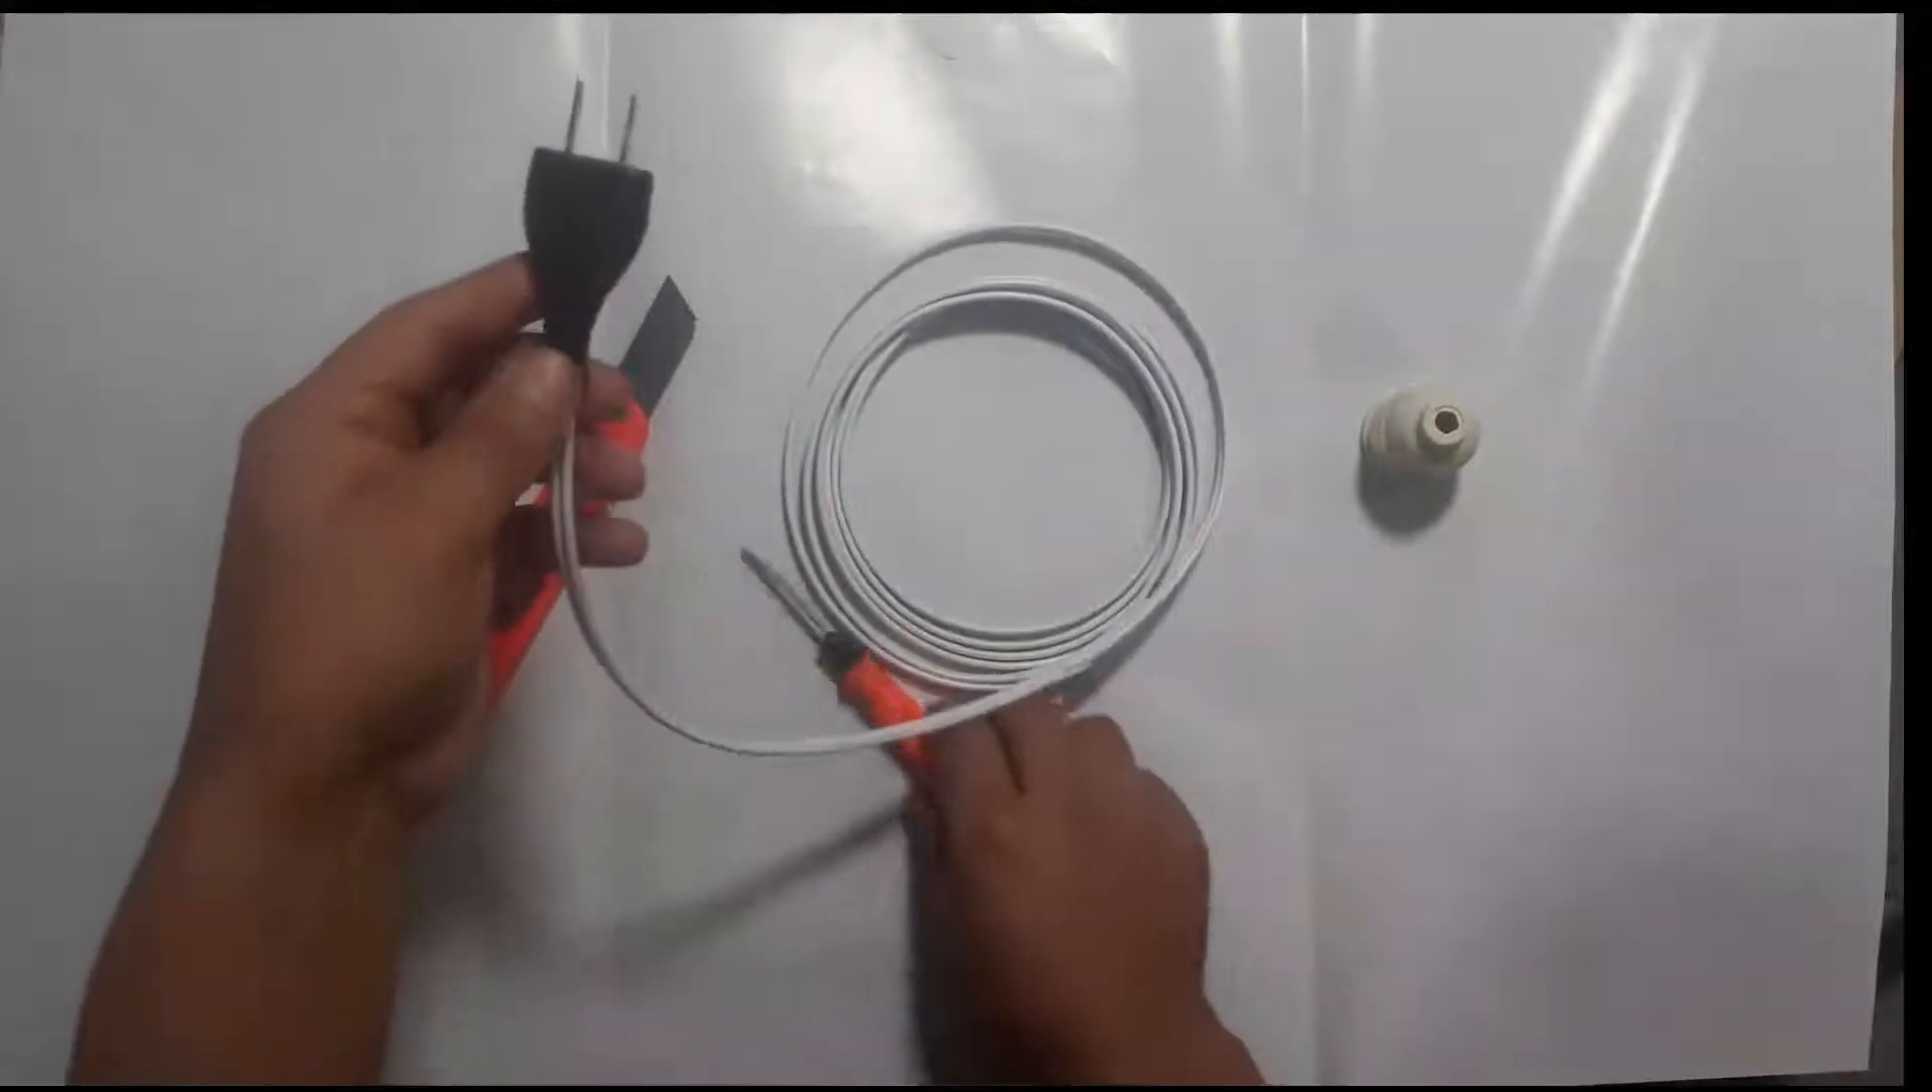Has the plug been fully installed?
Yes.